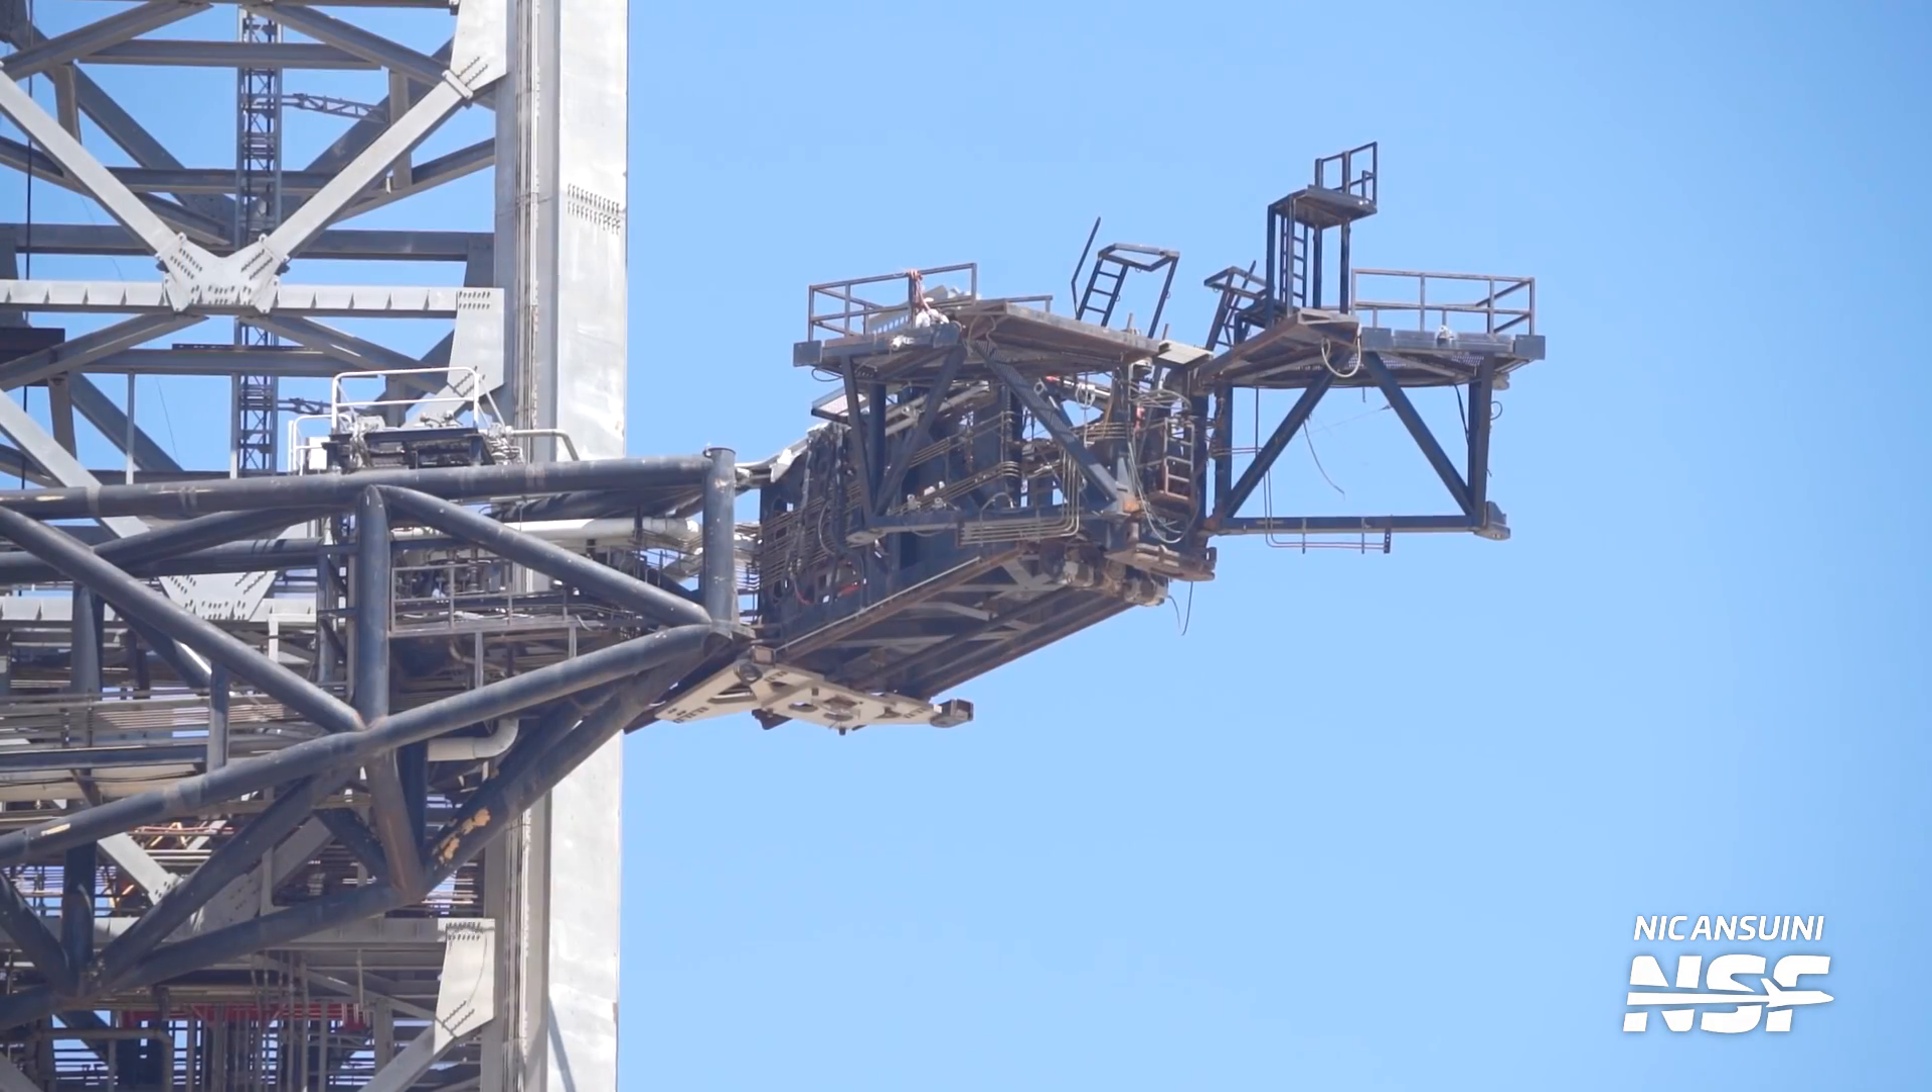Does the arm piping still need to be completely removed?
Yes.